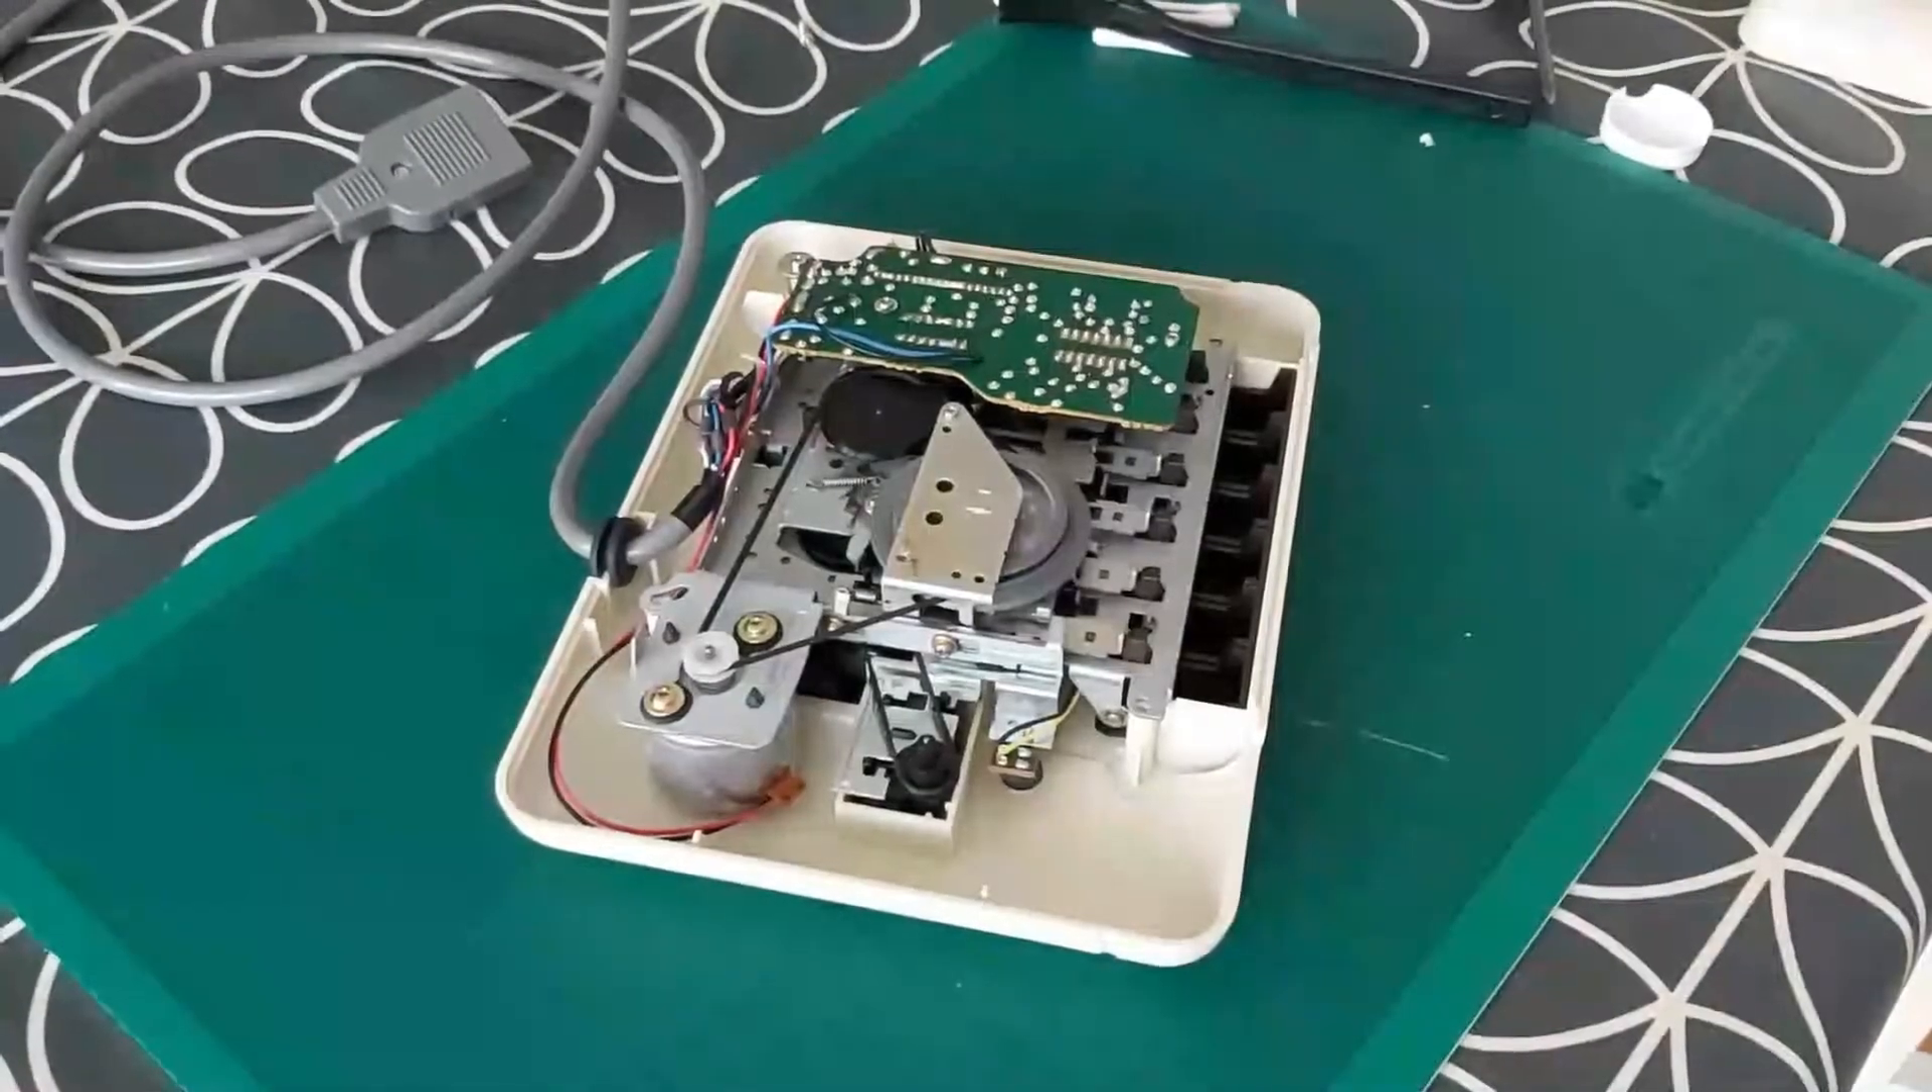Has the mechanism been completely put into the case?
Yes.